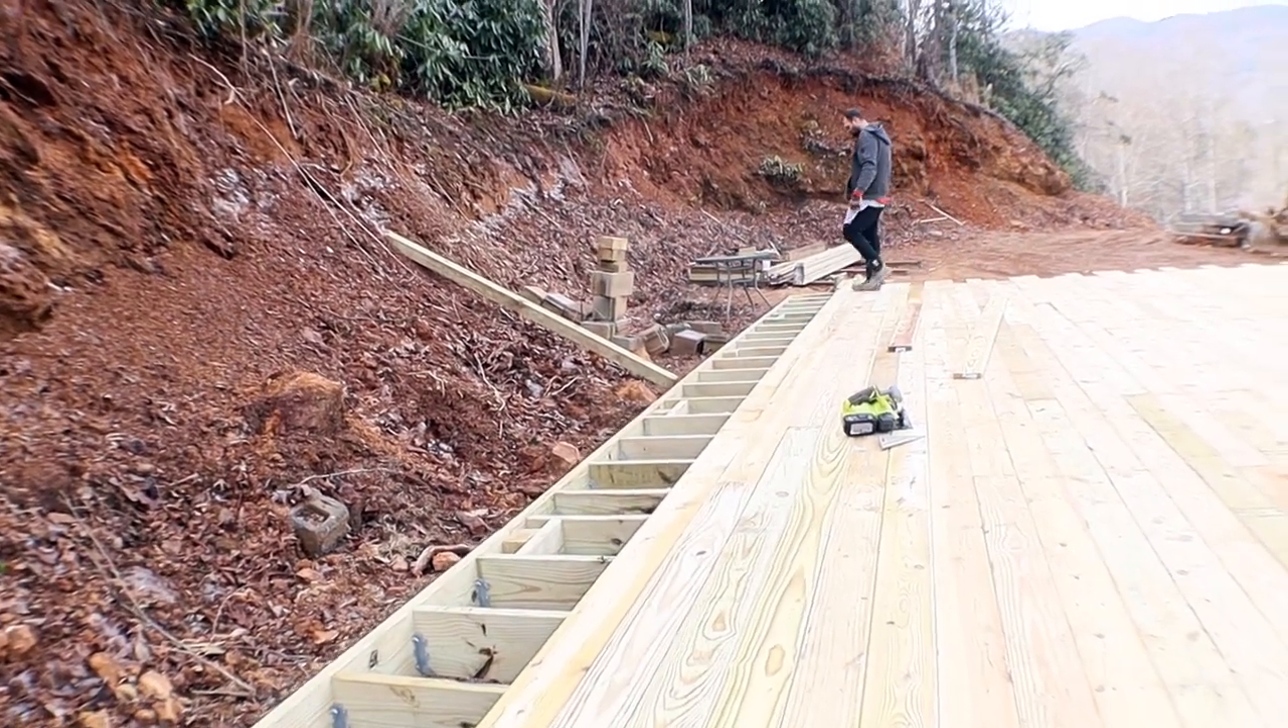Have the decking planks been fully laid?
No.